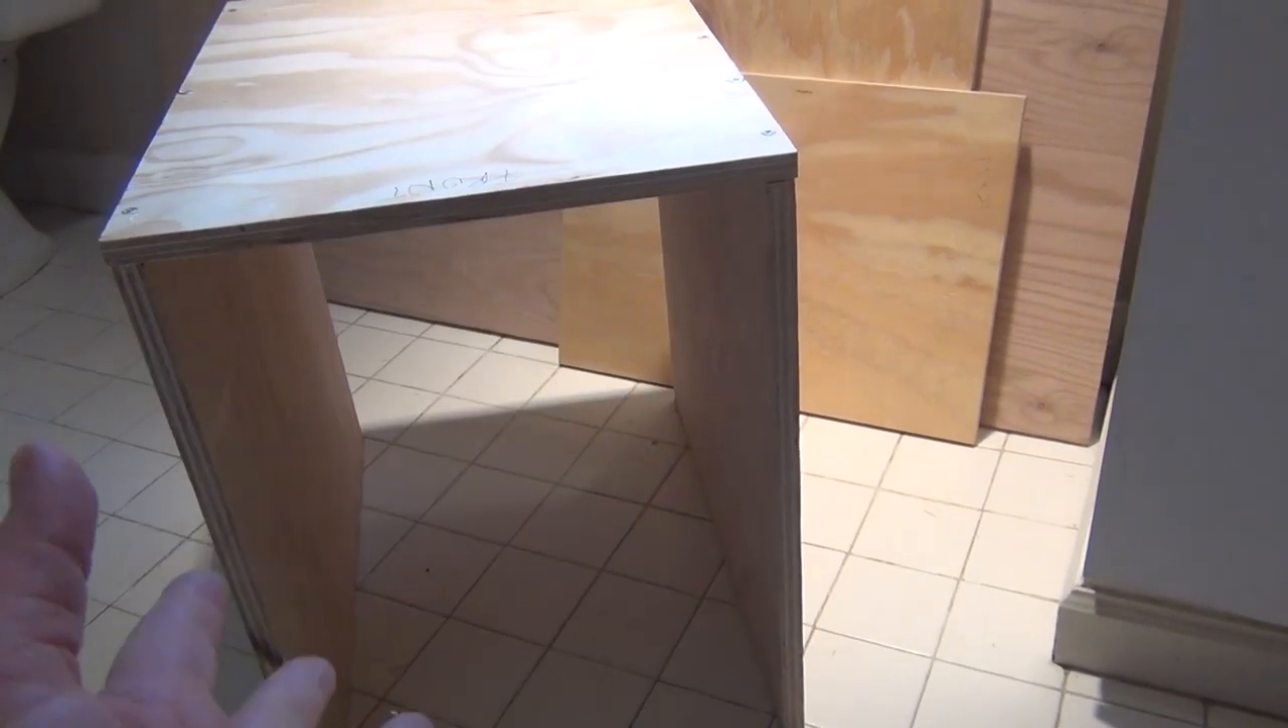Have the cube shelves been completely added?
No.